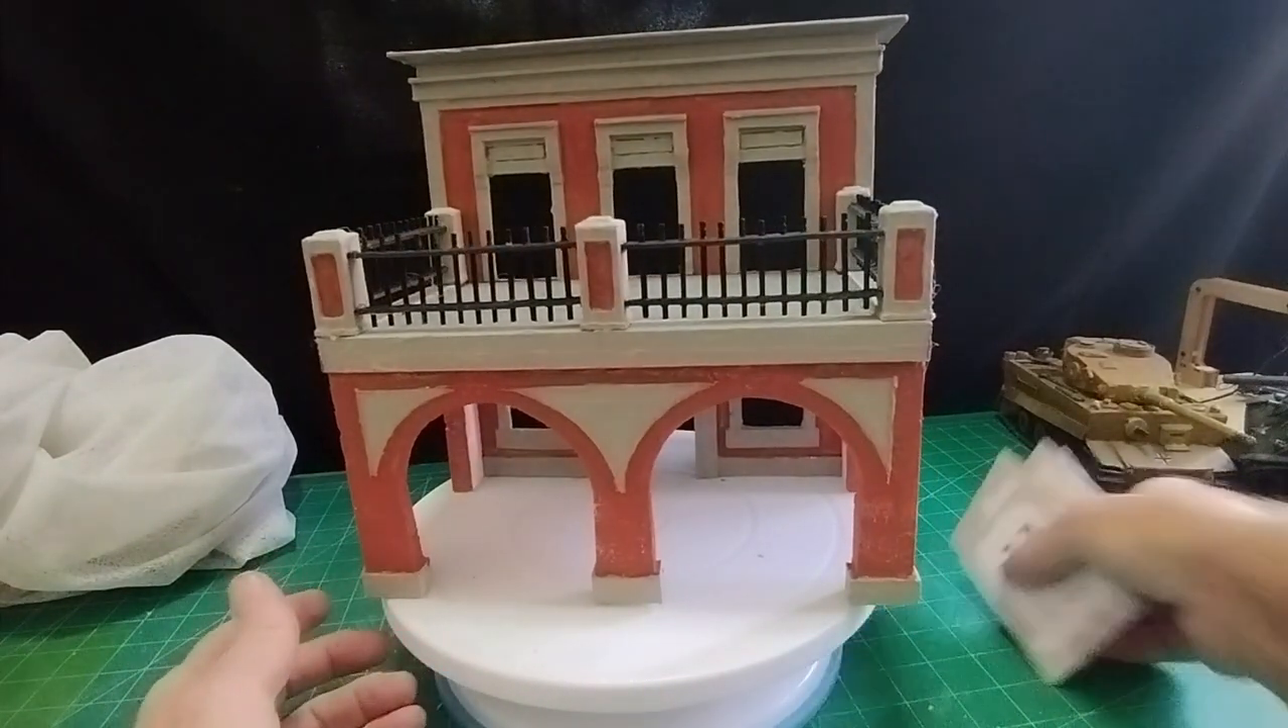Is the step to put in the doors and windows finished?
No.